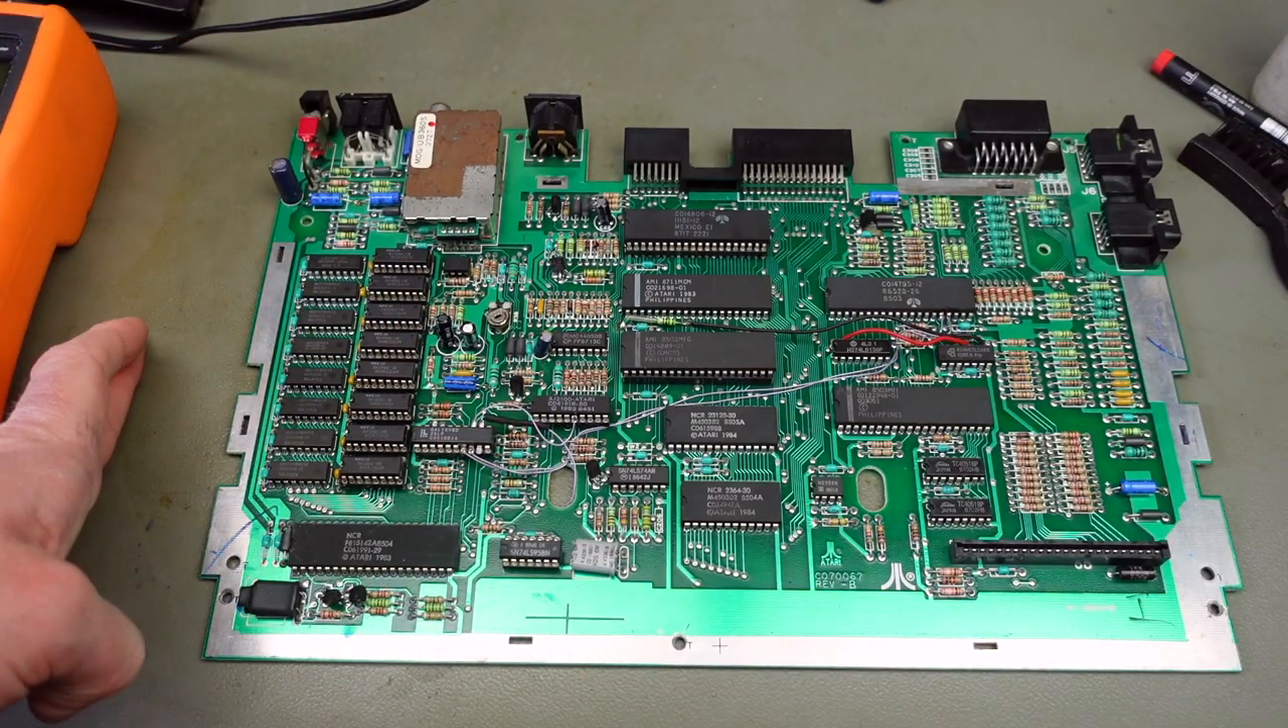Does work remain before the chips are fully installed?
No.